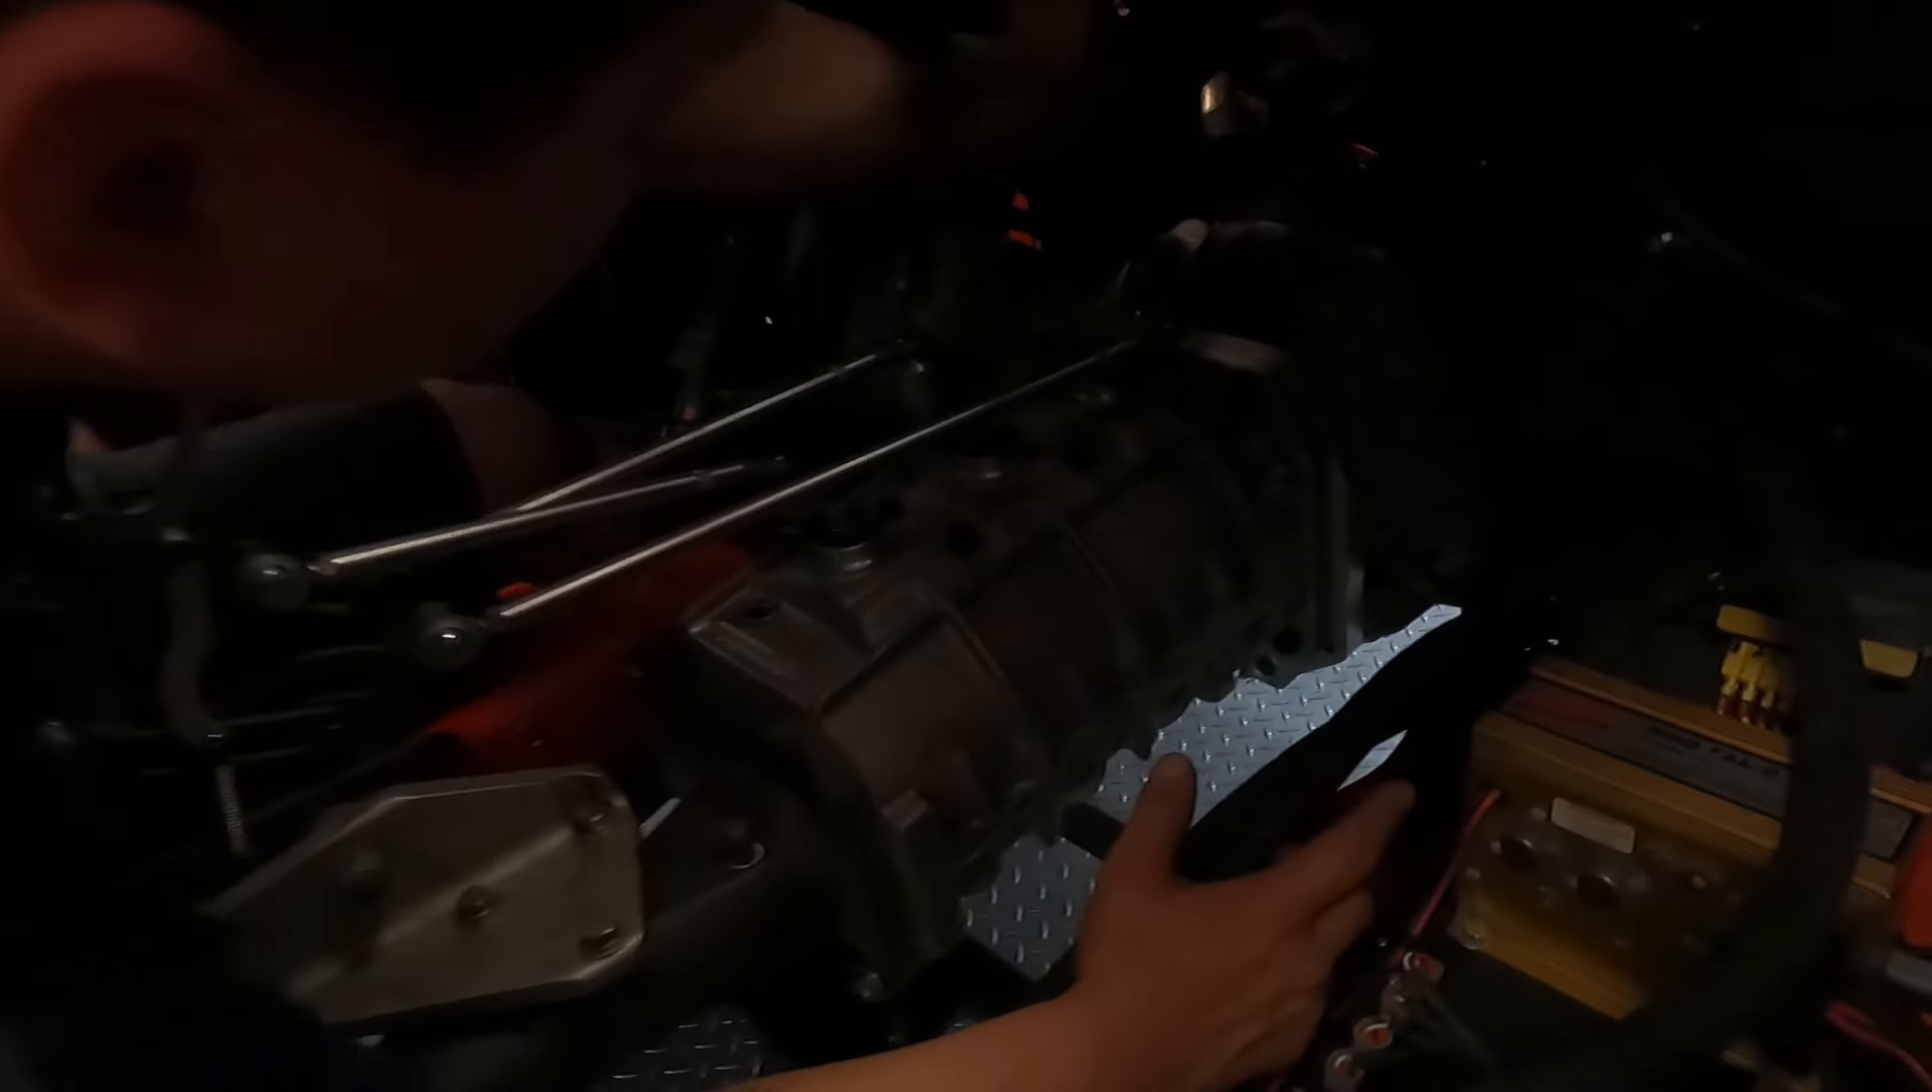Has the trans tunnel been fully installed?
No.